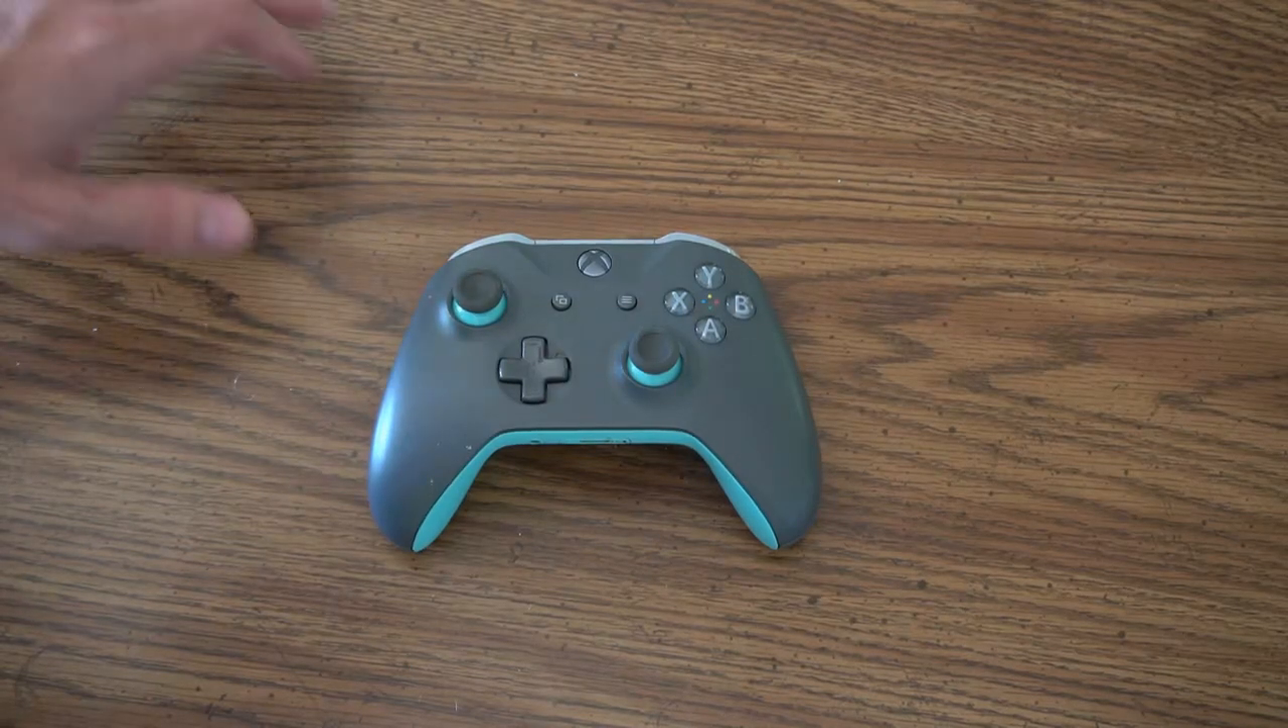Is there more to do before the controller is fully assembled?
No.